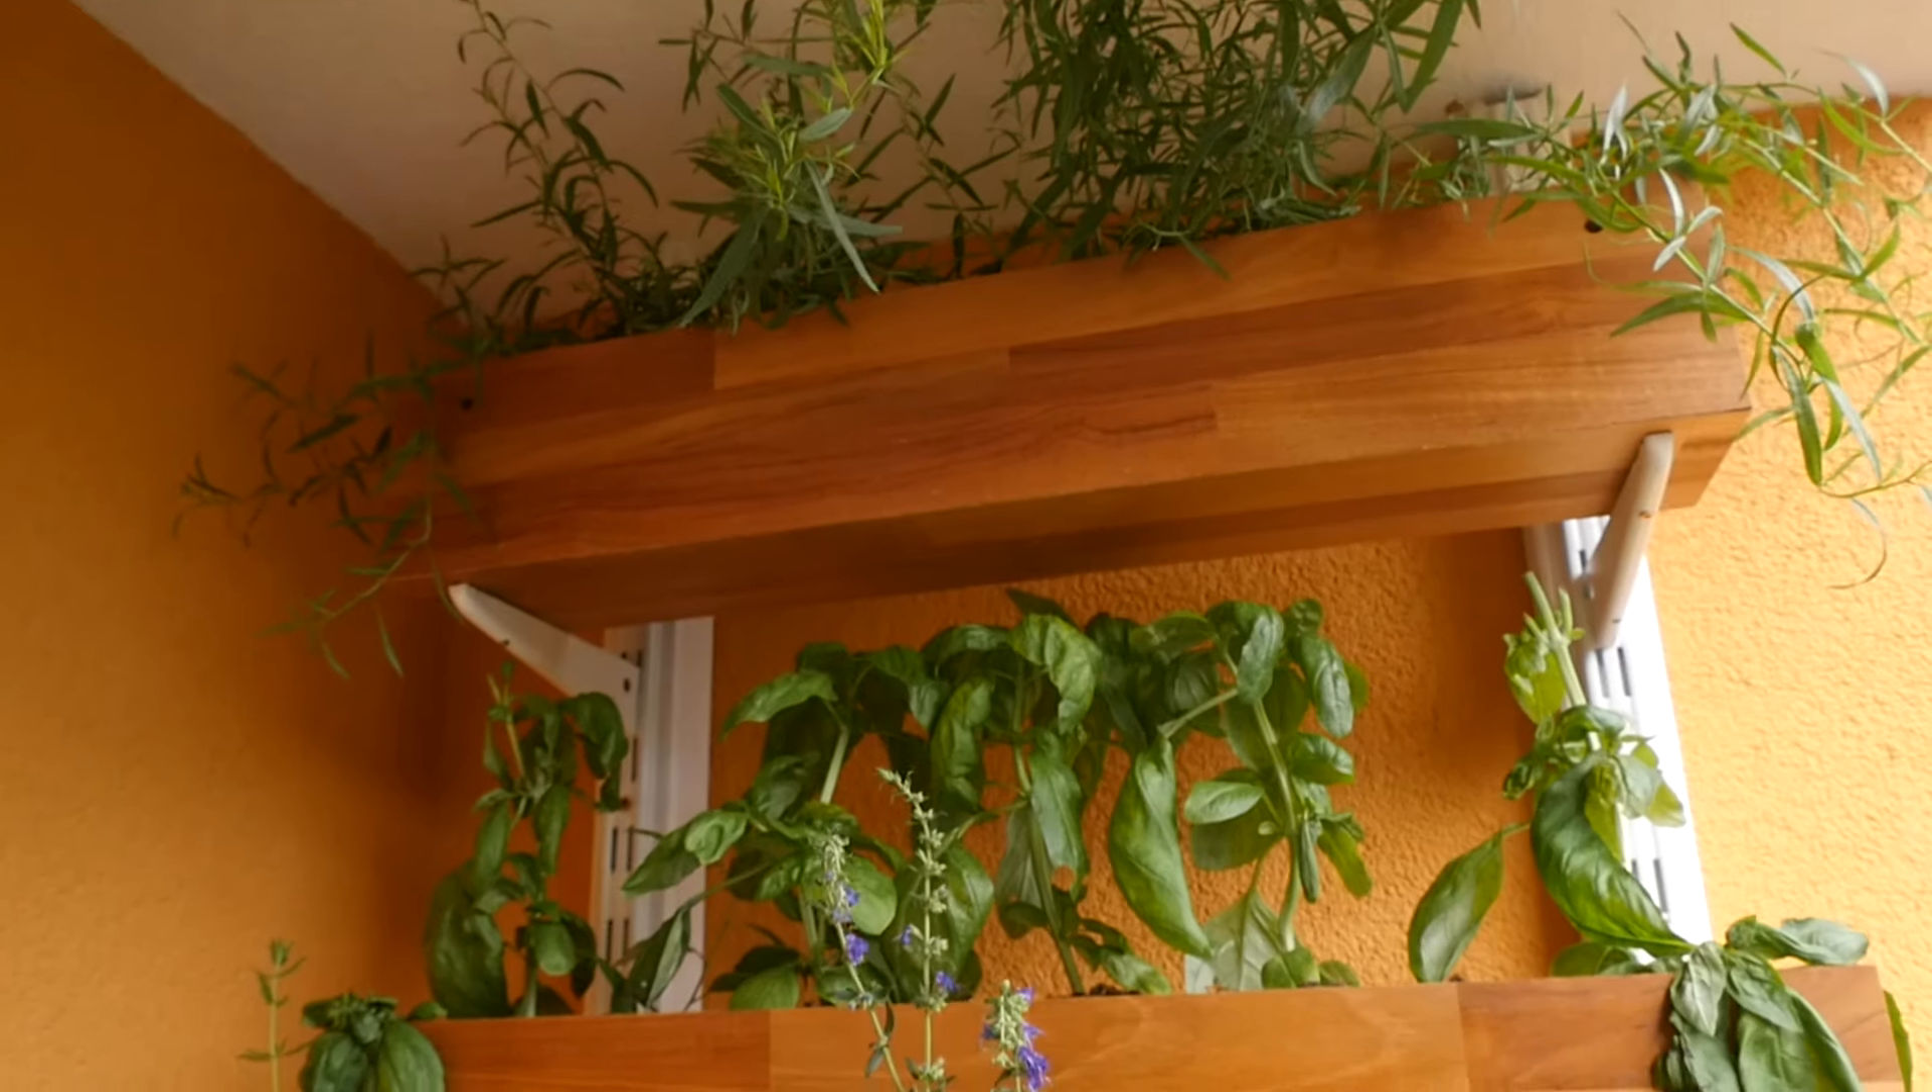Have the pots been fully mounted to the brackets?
Yes.